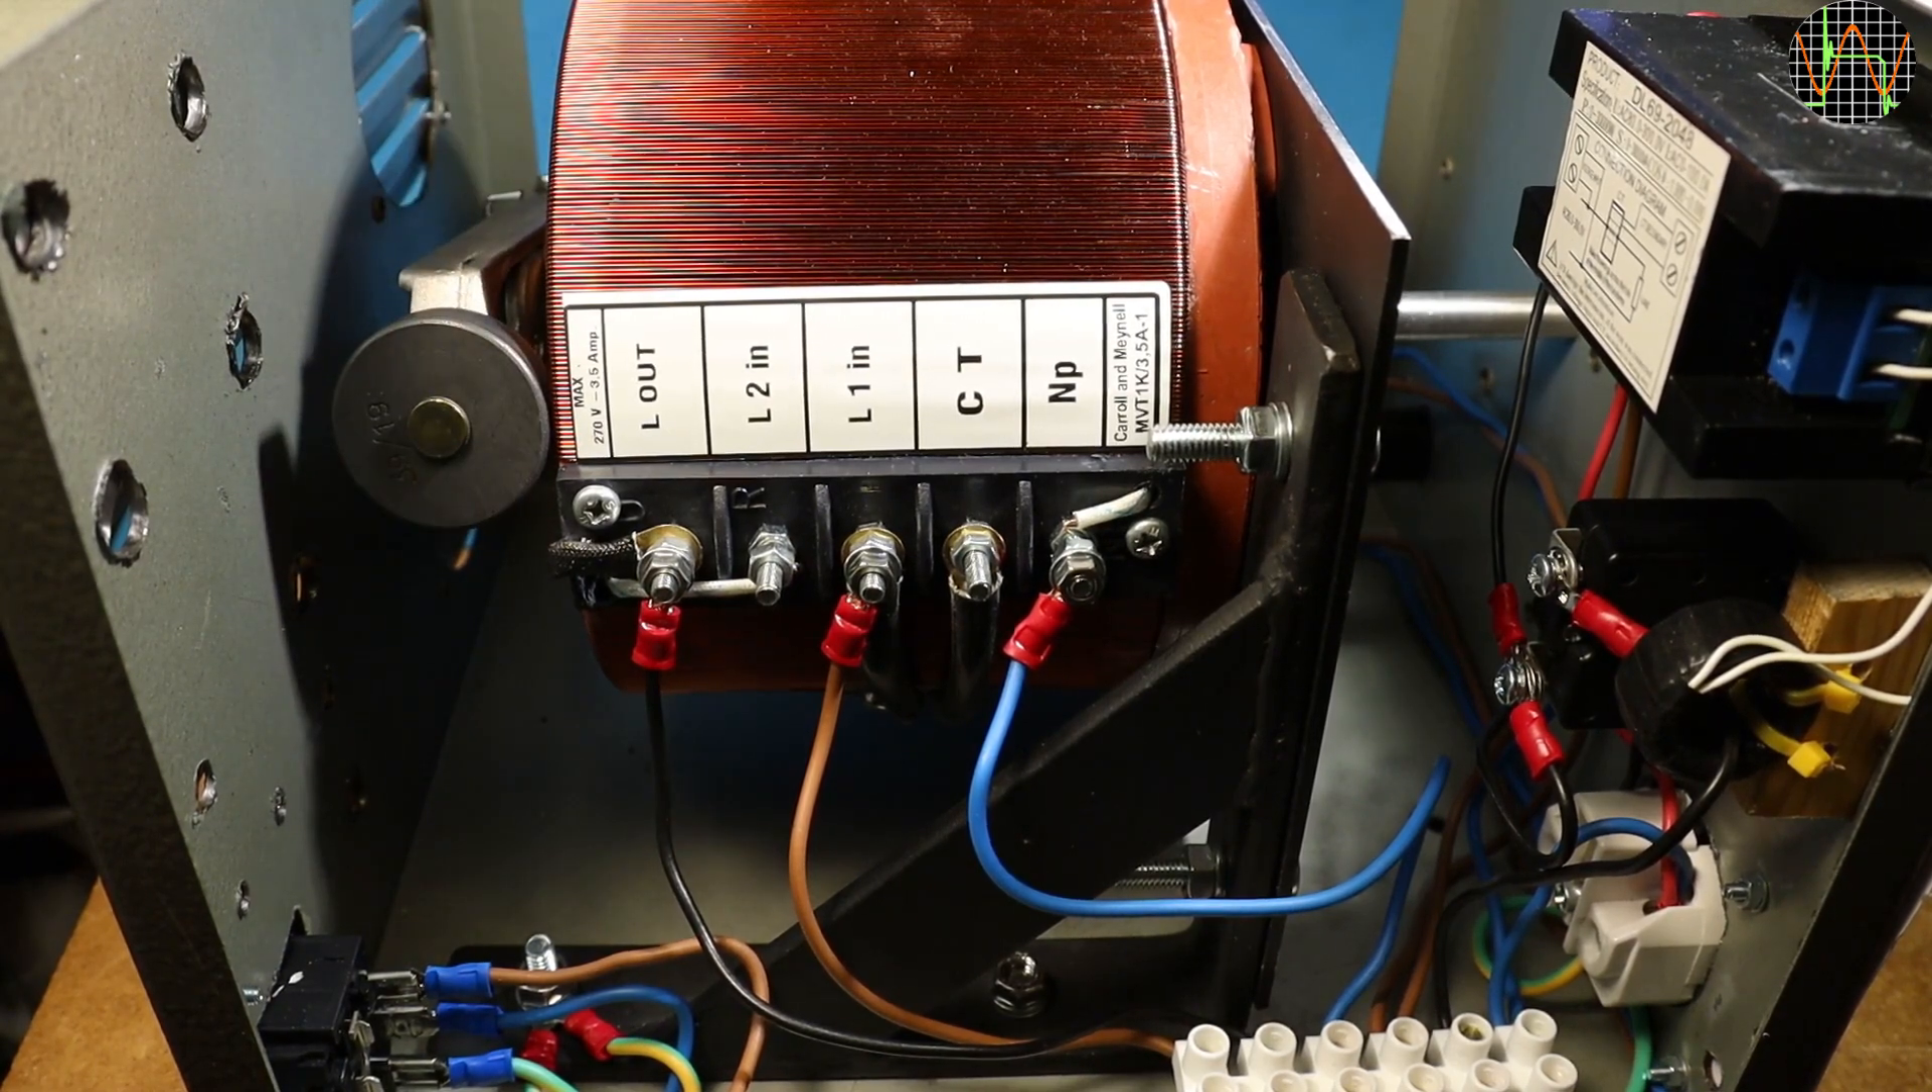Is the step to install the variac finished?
Yes.